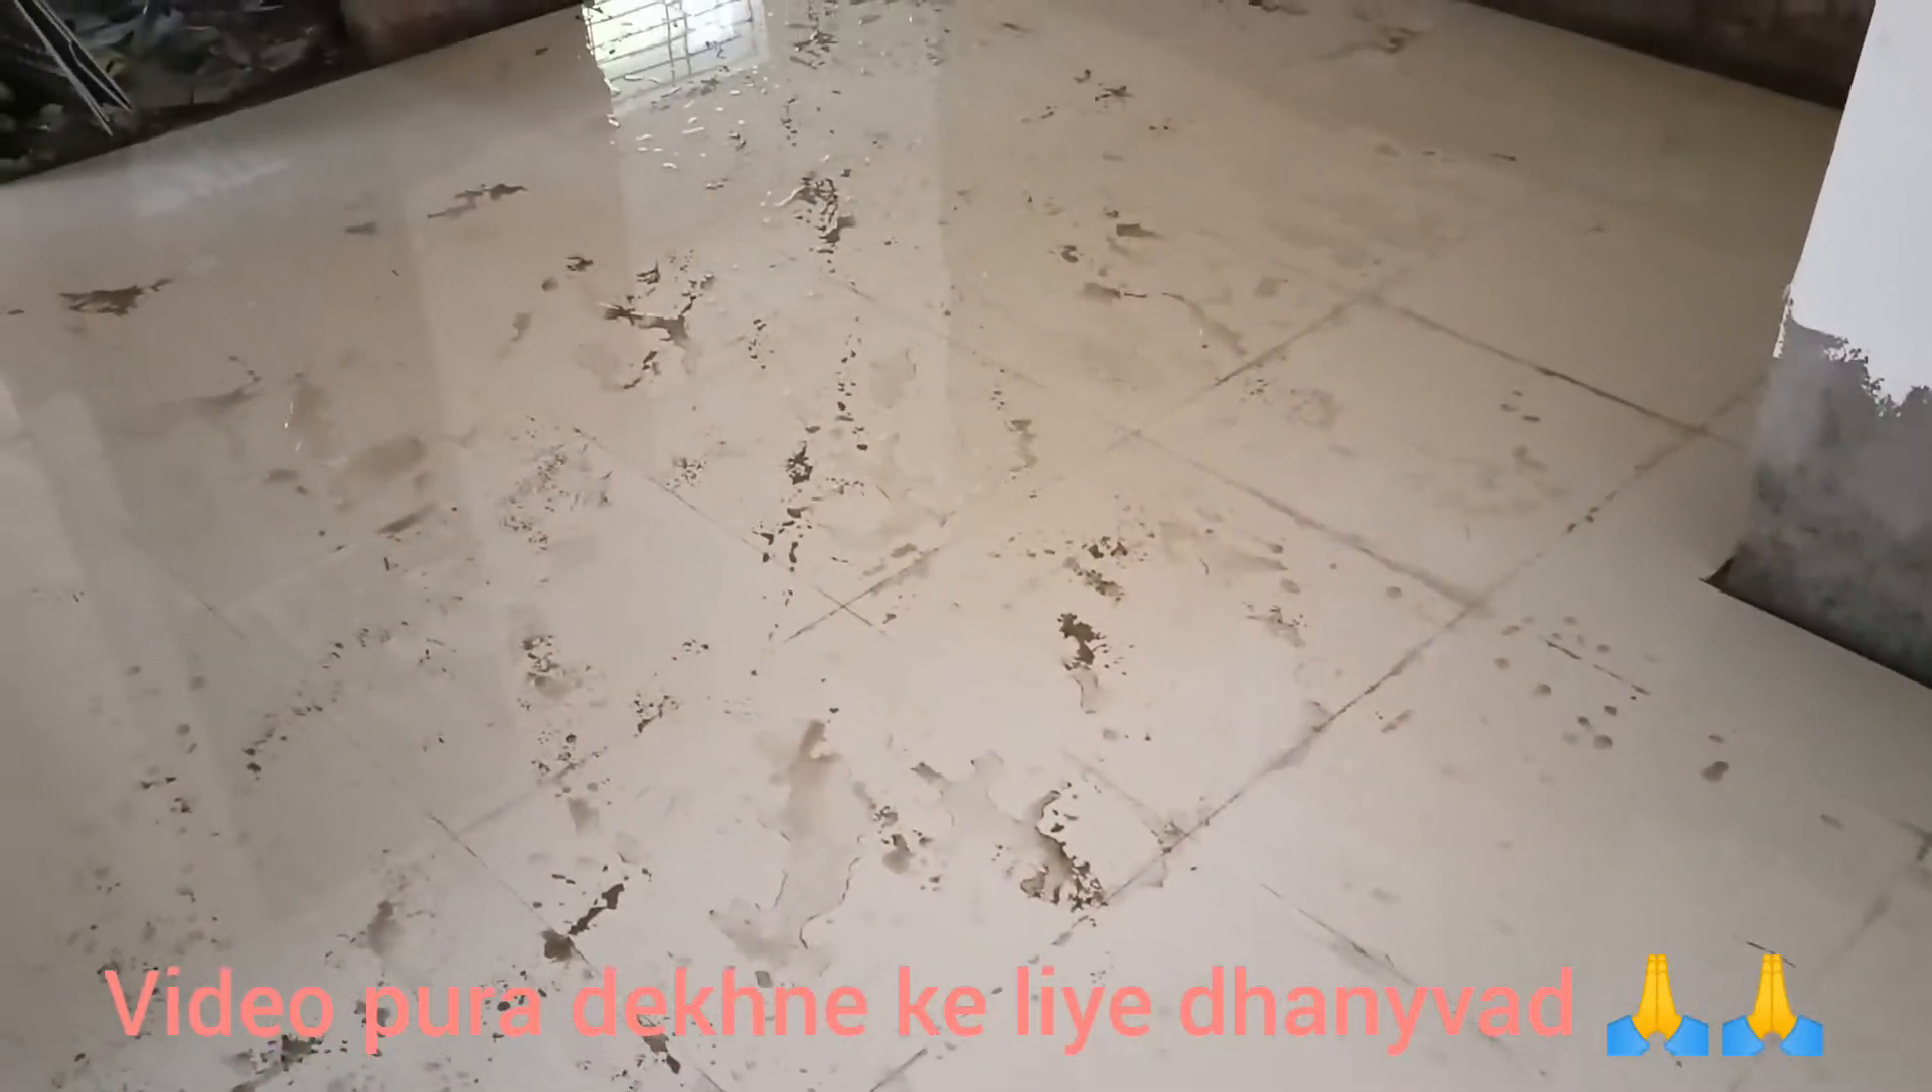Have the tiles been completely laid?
Yes.